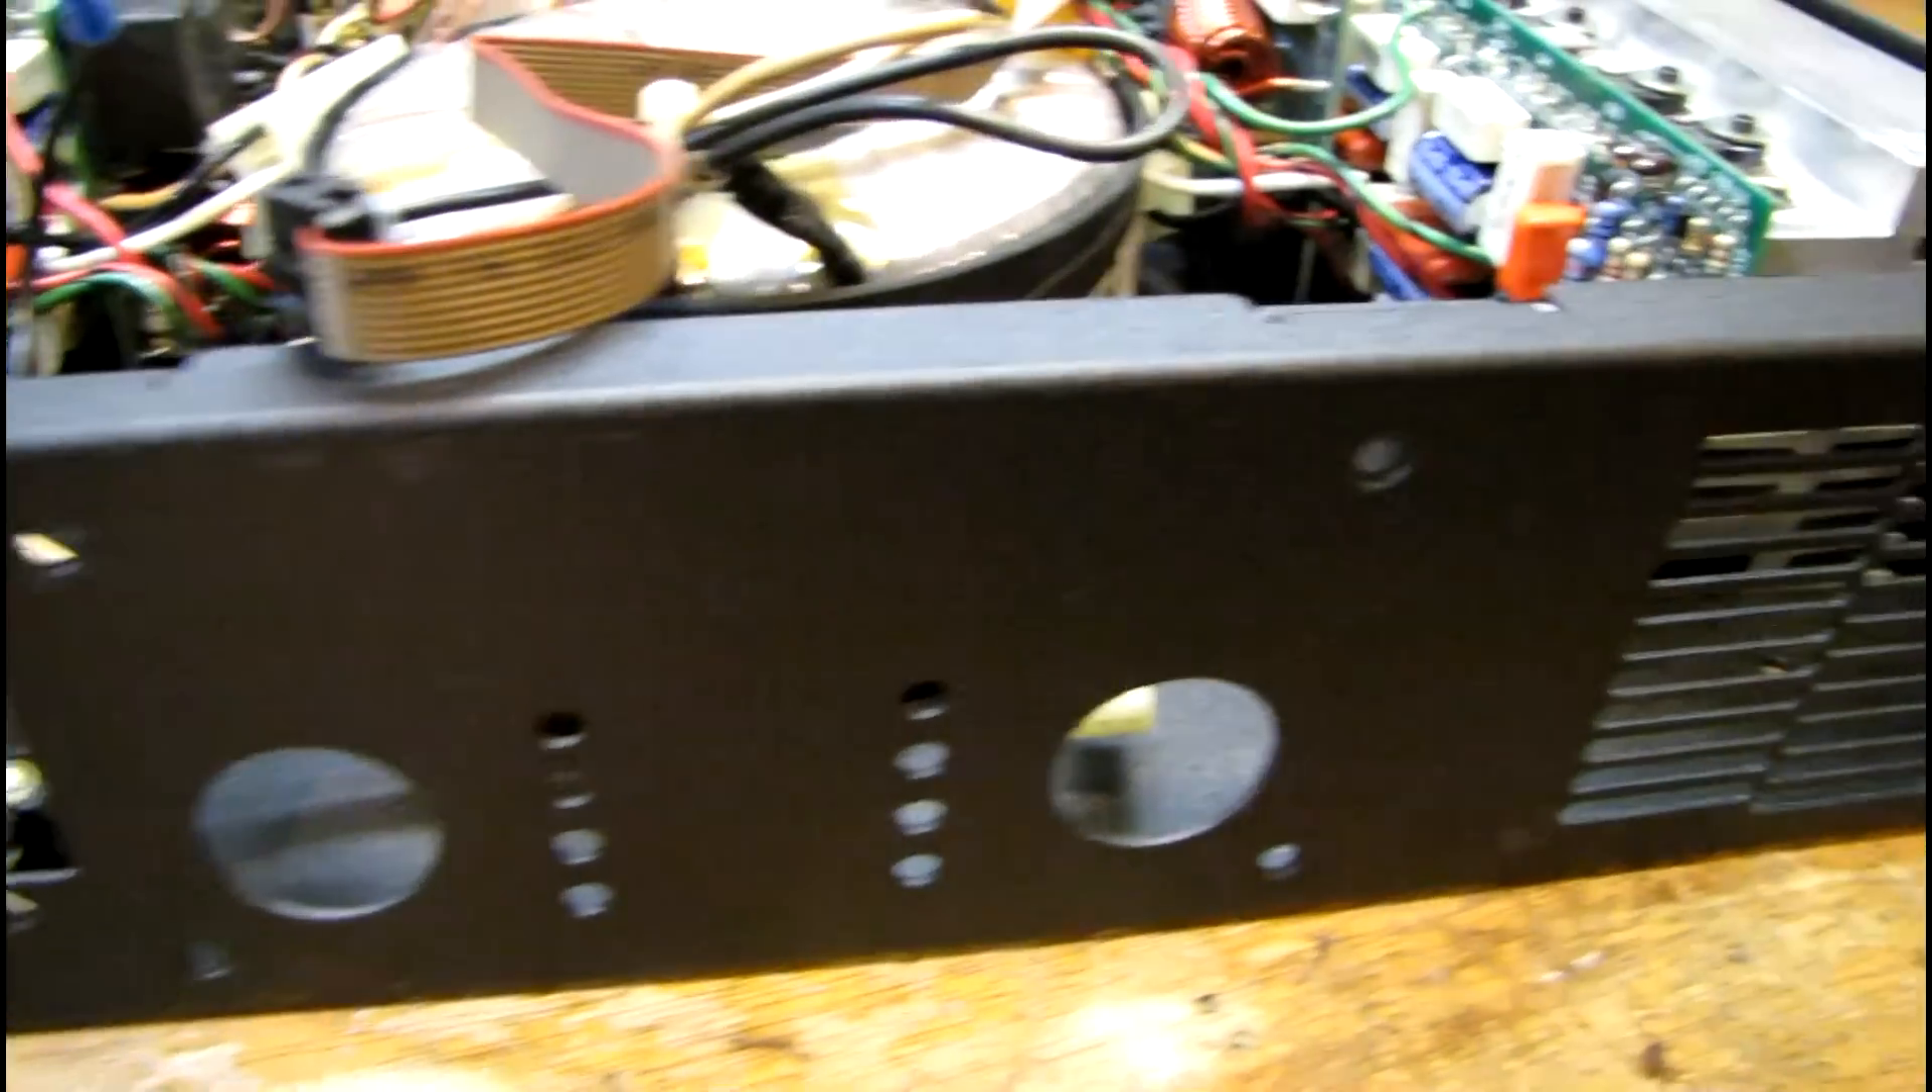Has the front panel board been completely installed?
No.